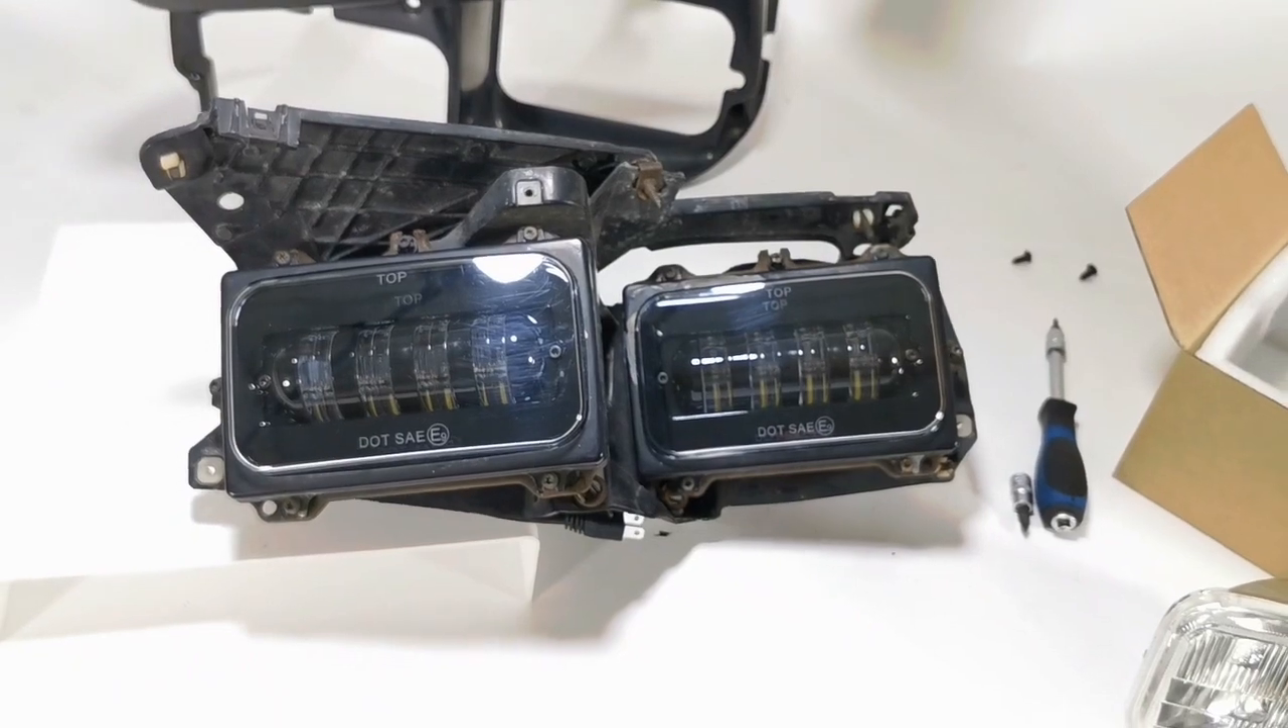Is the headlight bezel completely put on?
No.